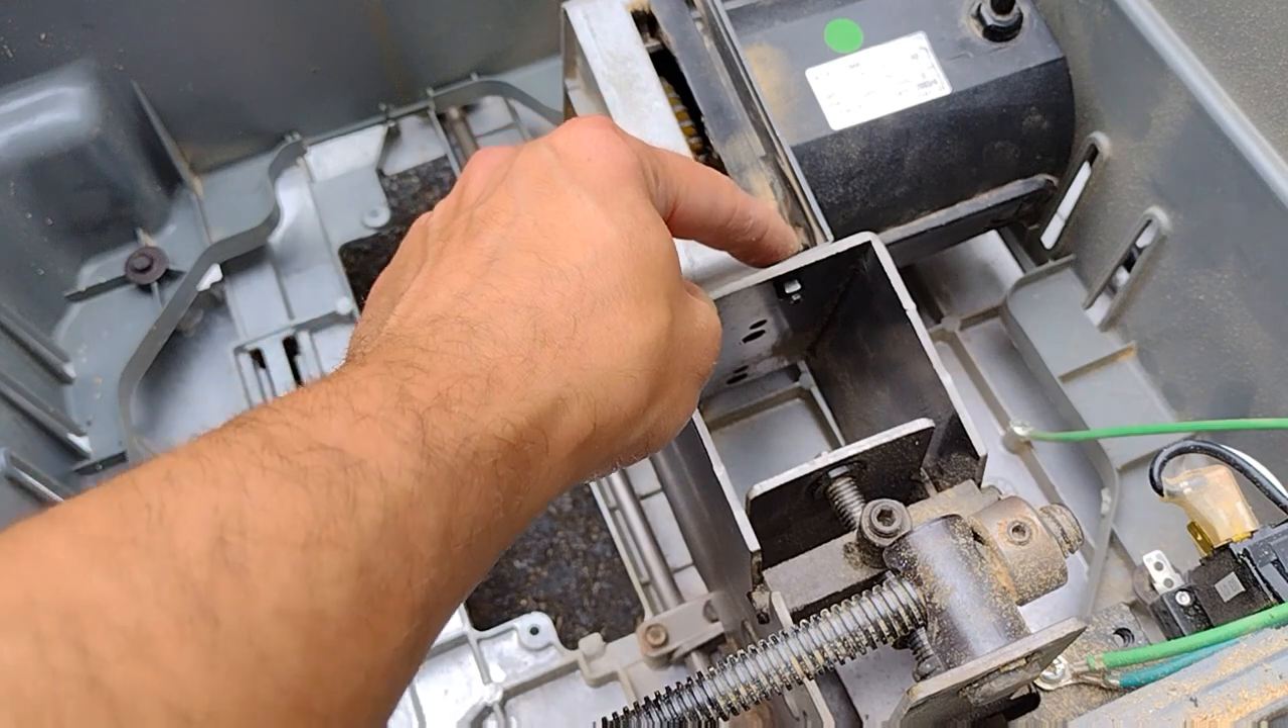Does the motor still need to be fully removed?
Yes.